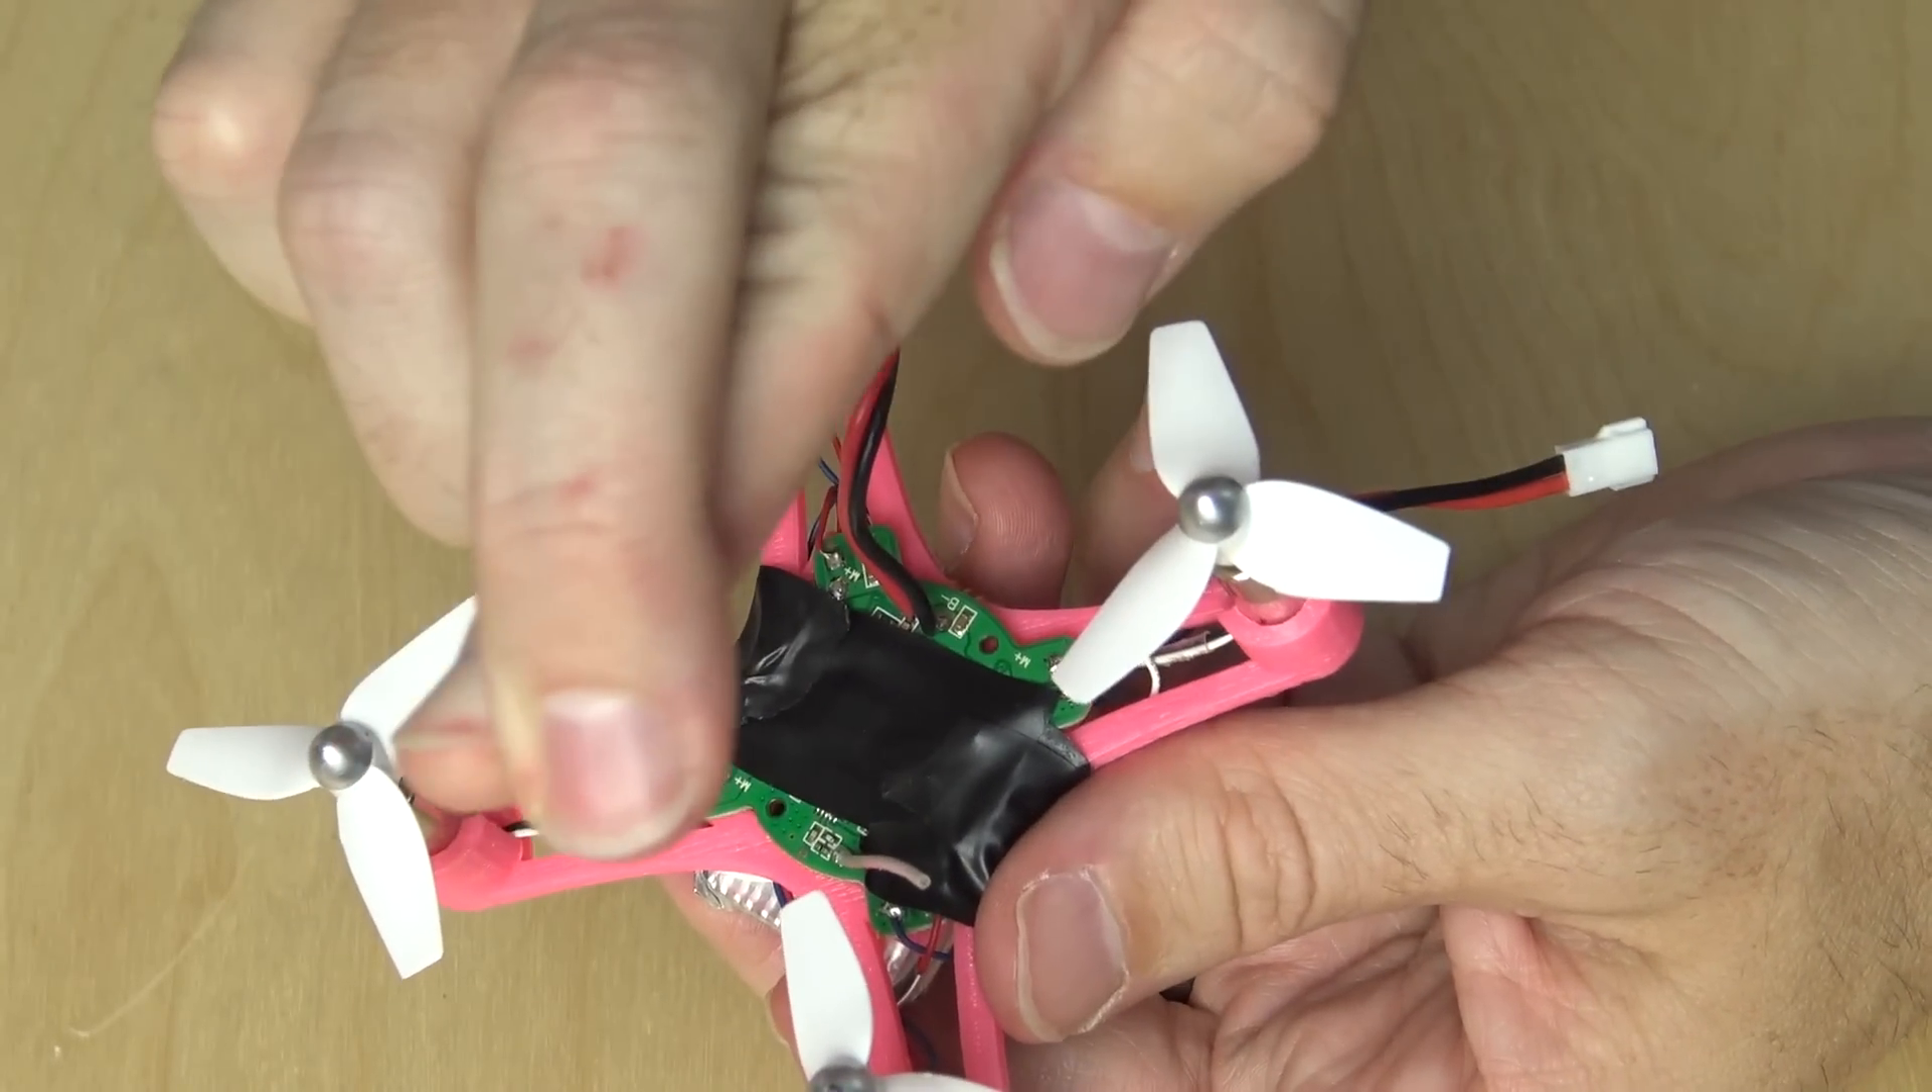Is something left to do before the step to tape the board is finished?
No.